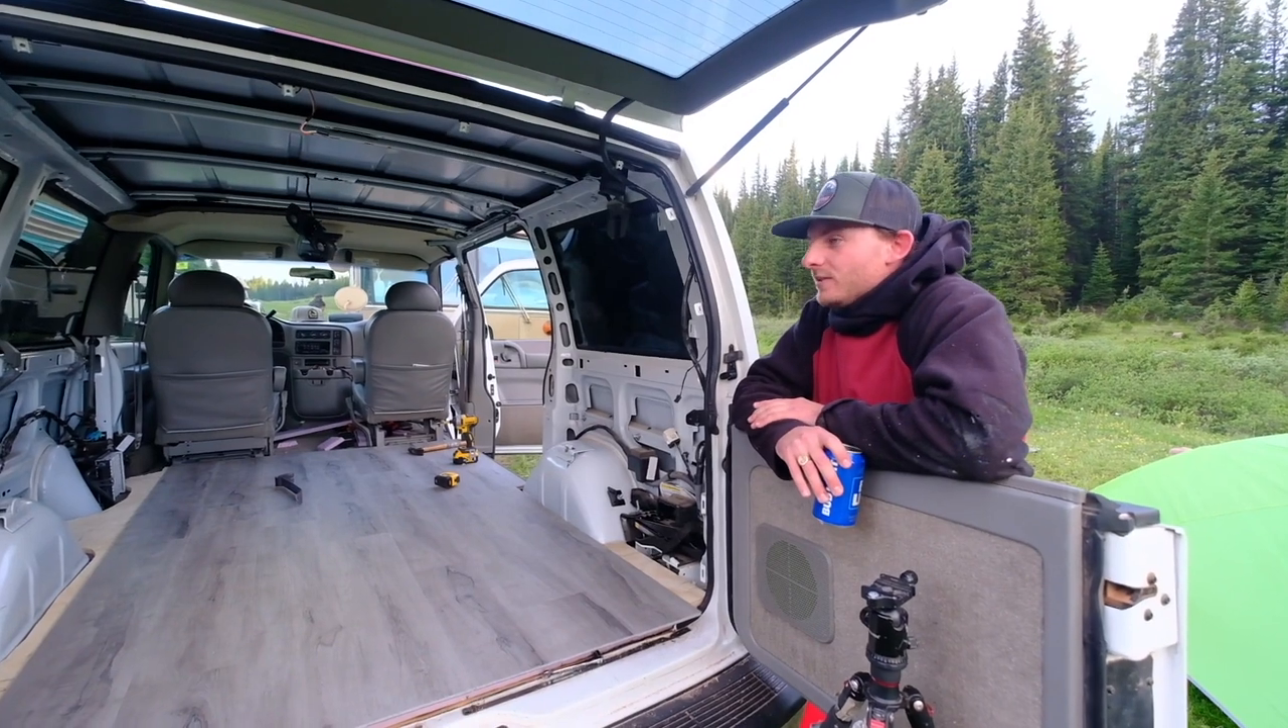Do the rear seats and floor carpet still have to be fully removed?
No.